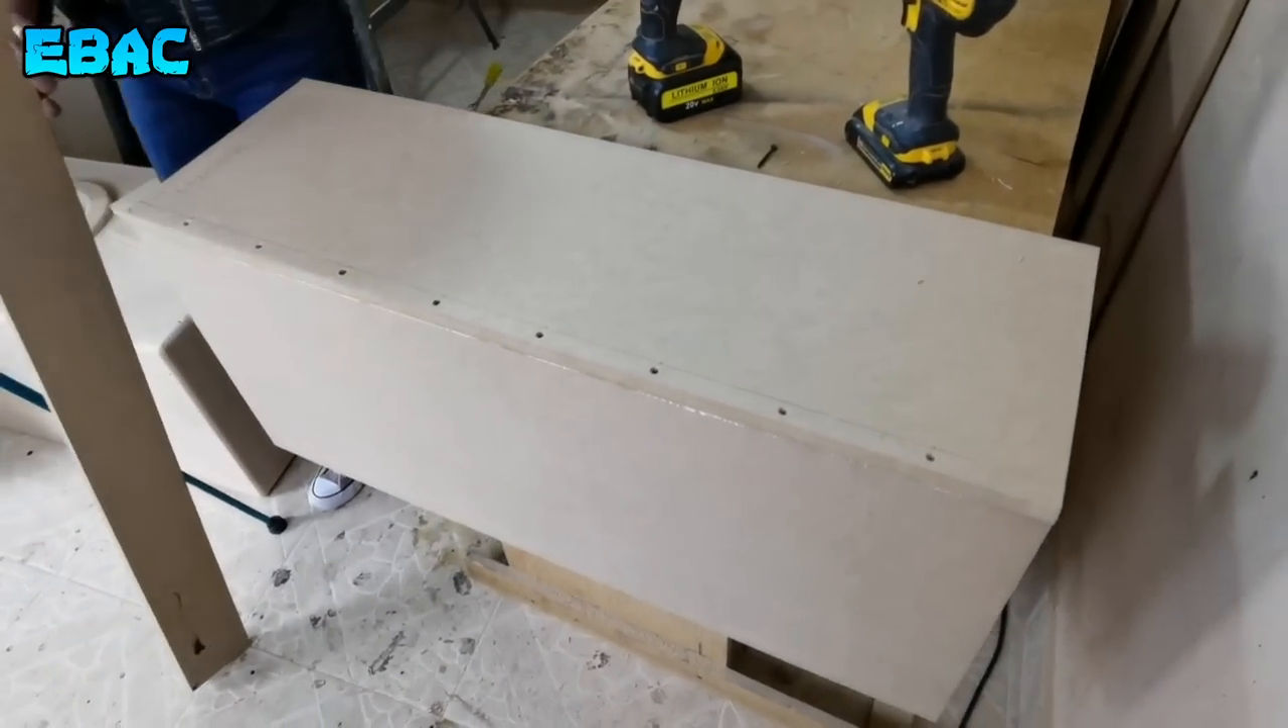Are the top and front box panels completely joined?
Yes.